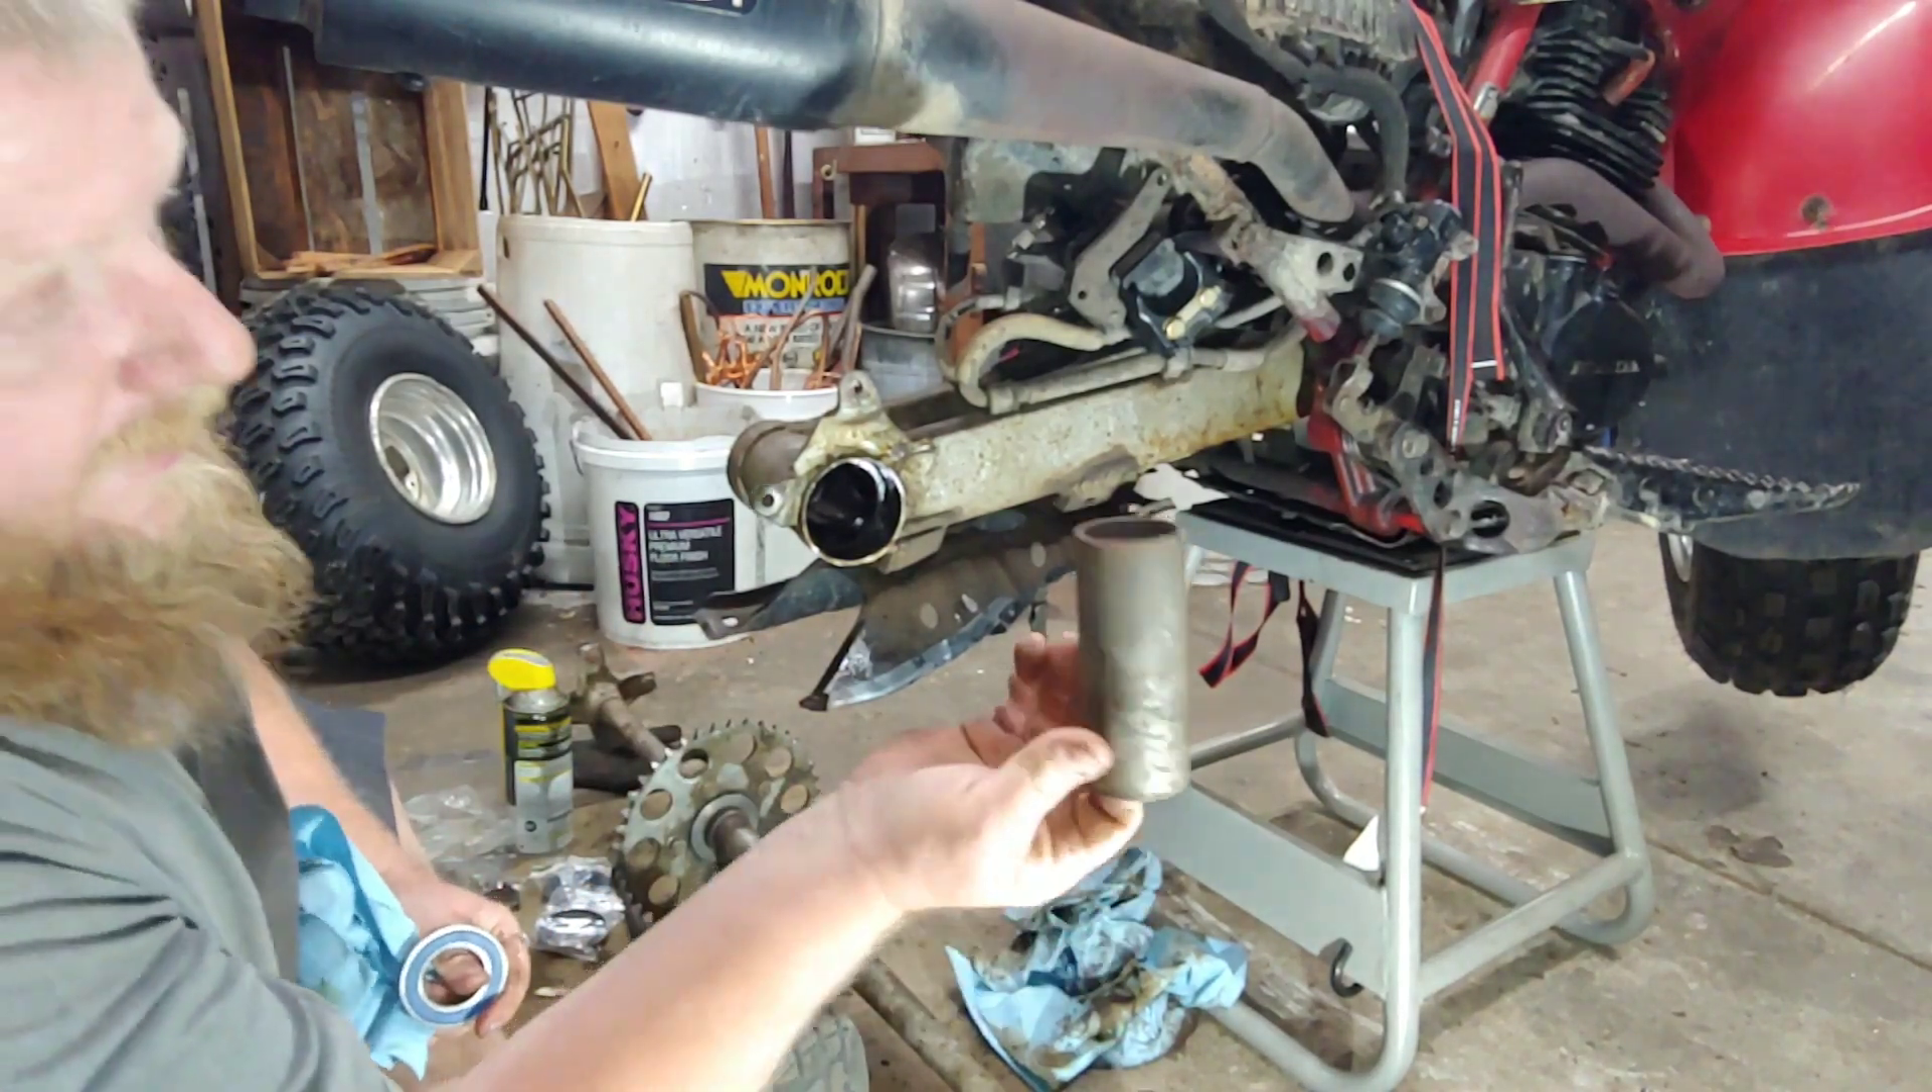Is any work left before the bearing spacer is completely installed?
Yes.